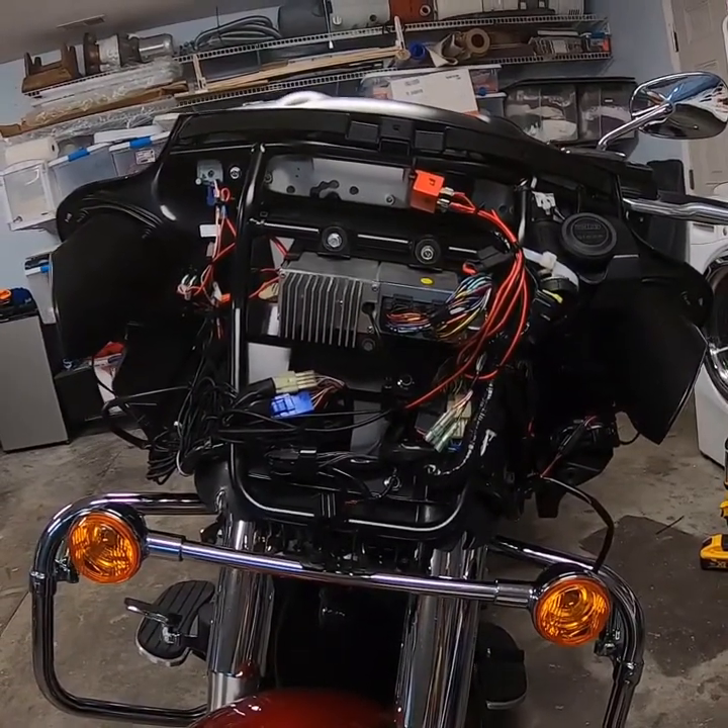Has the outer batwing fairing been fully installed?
No.